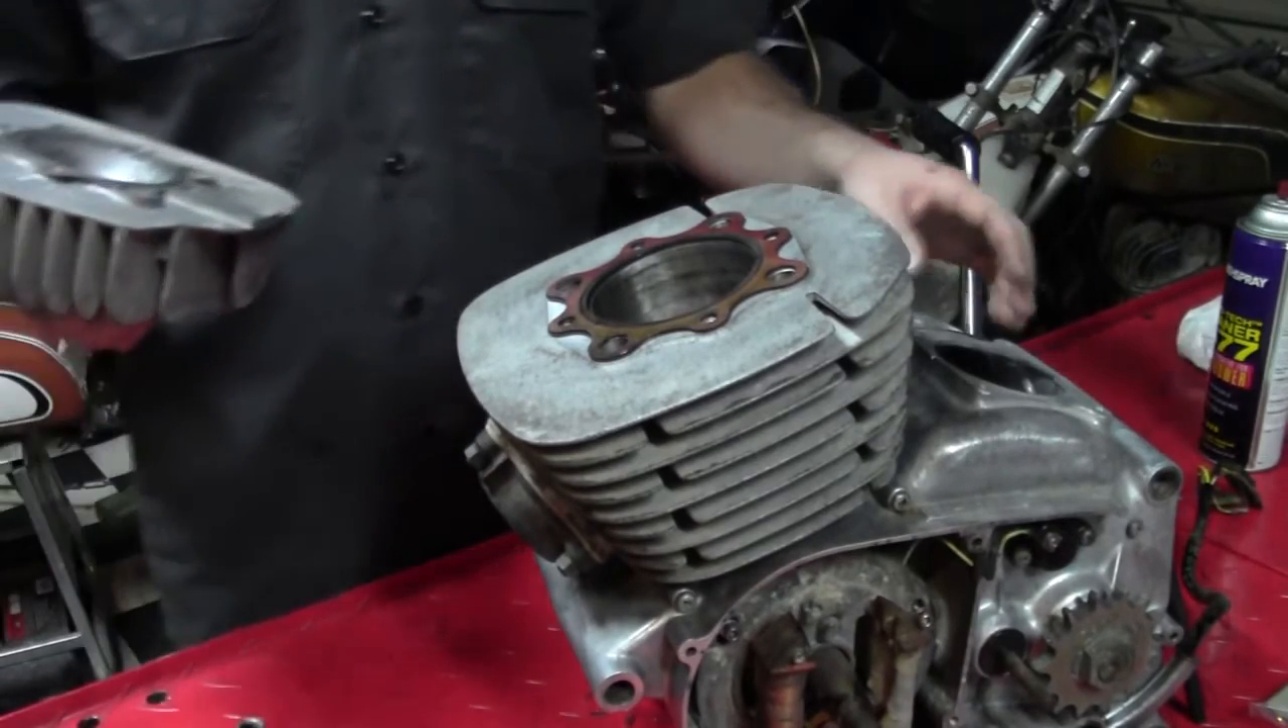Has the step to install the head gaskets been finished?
Yes.